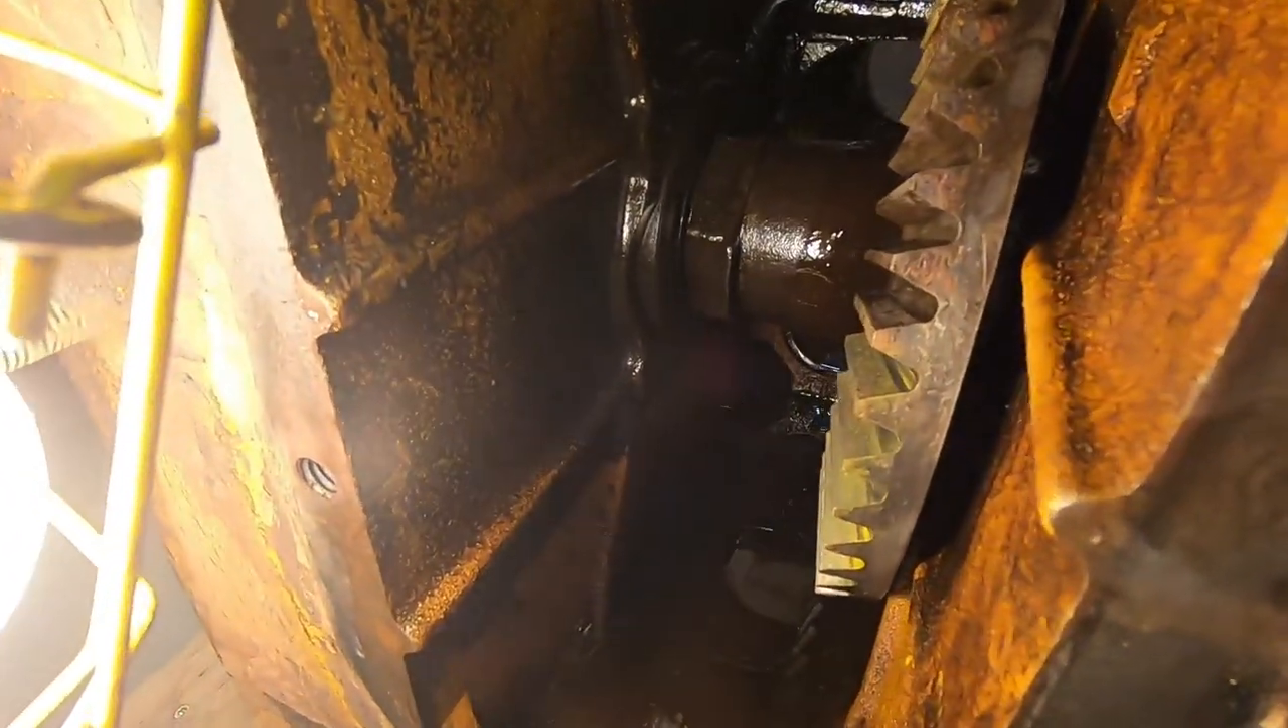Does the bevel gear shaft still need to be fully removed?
Yes.